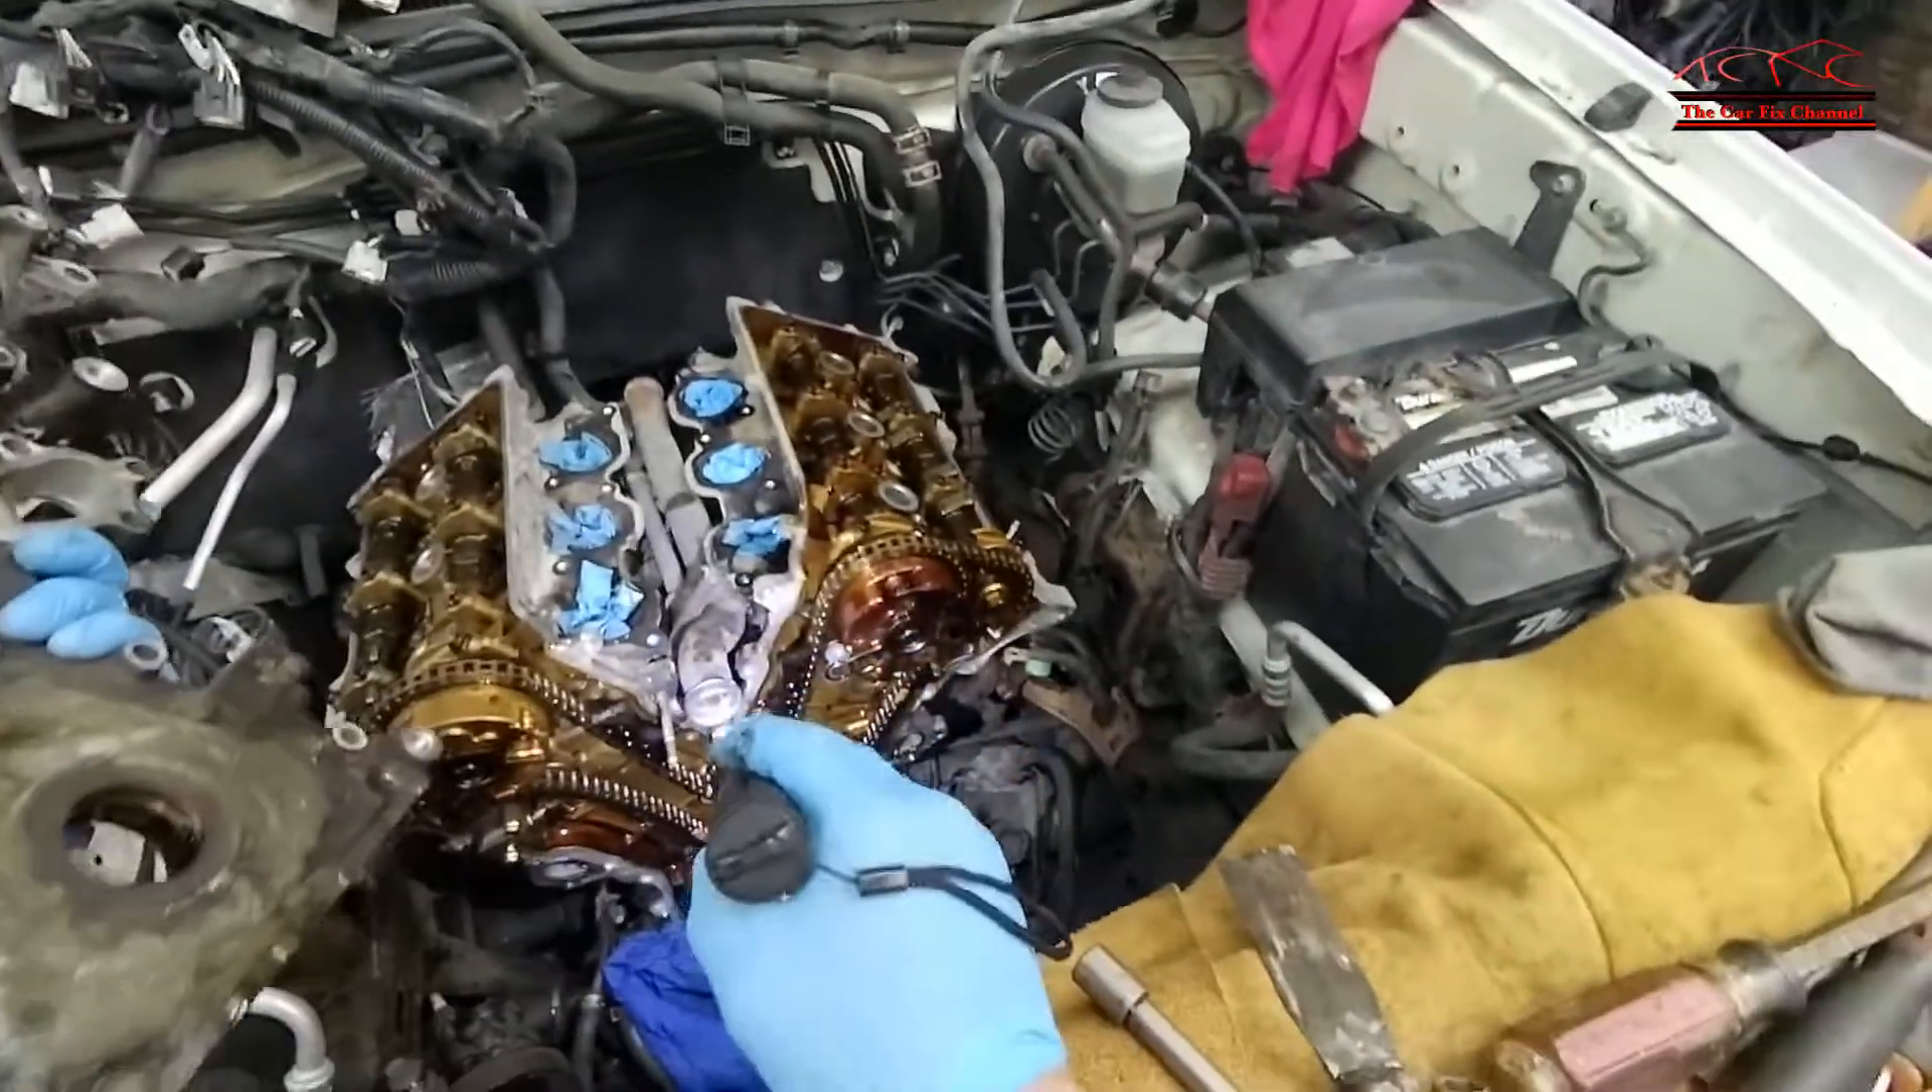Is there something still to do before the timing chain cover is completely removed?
No.